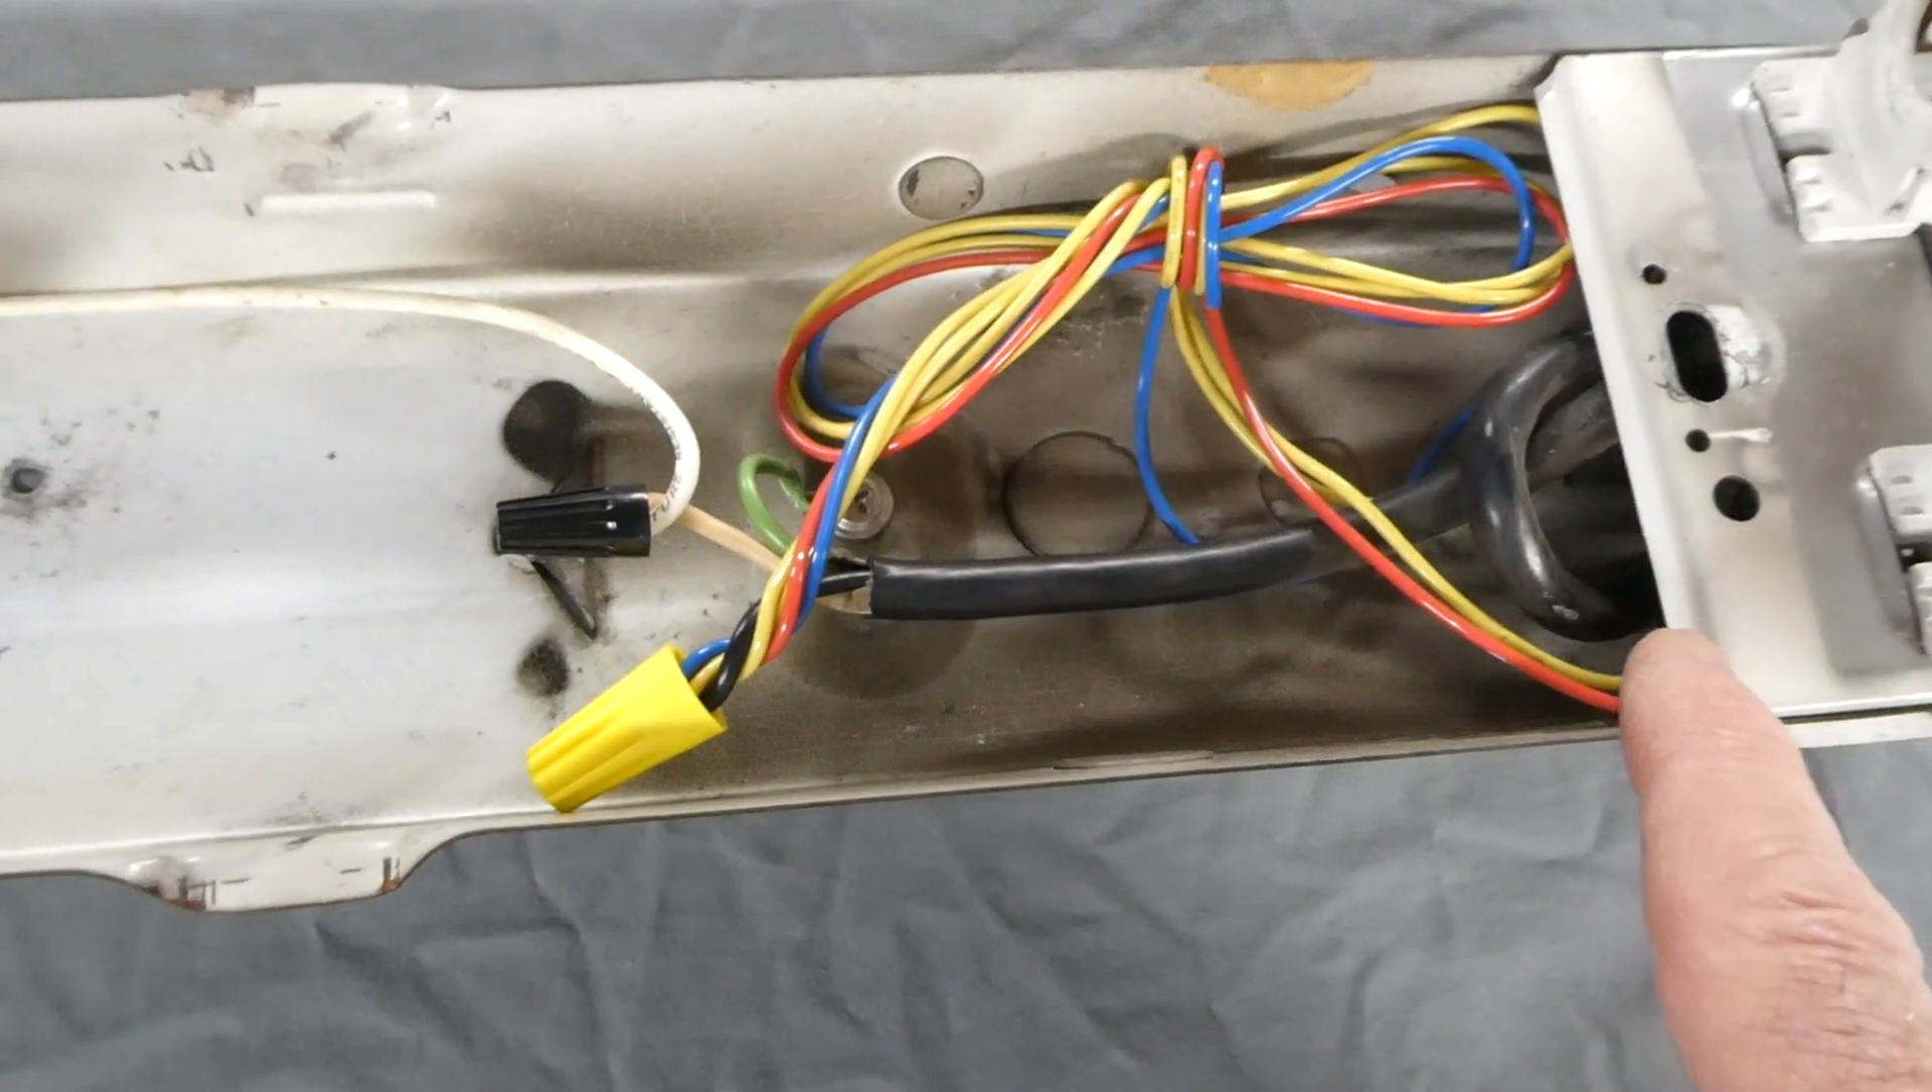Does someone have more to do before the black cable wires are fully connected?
No.